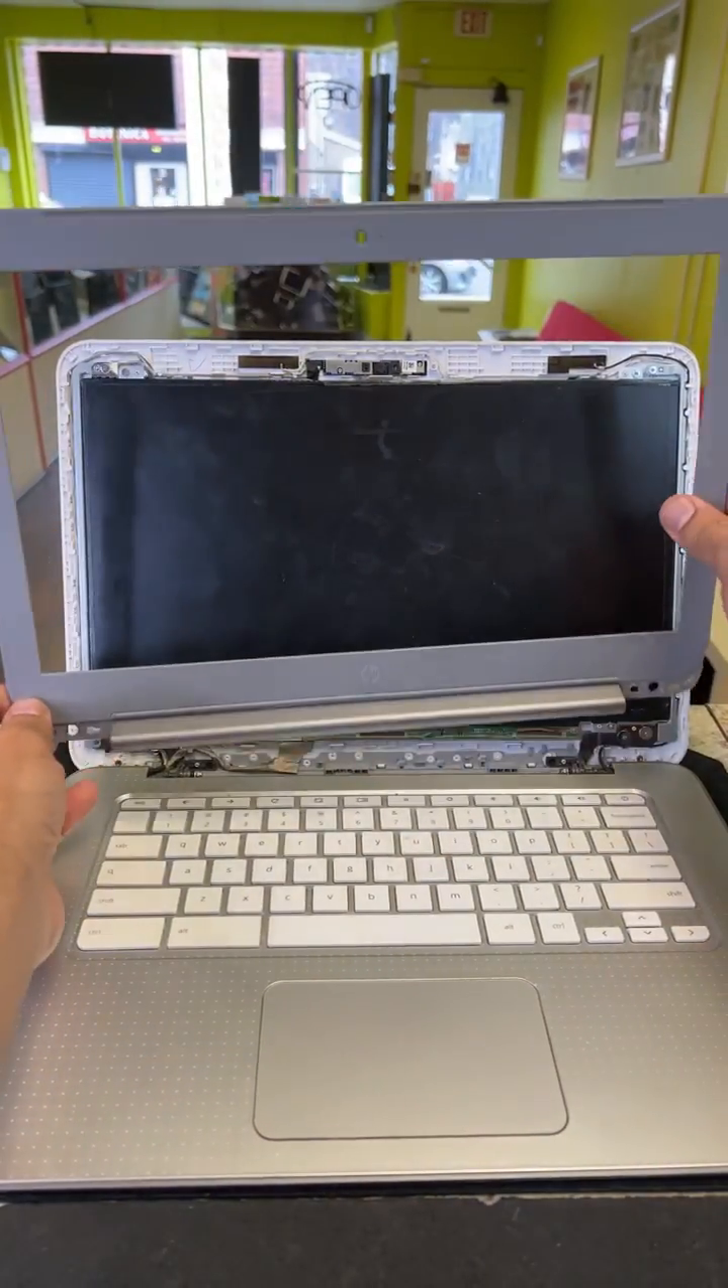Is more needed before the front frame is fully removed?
No.